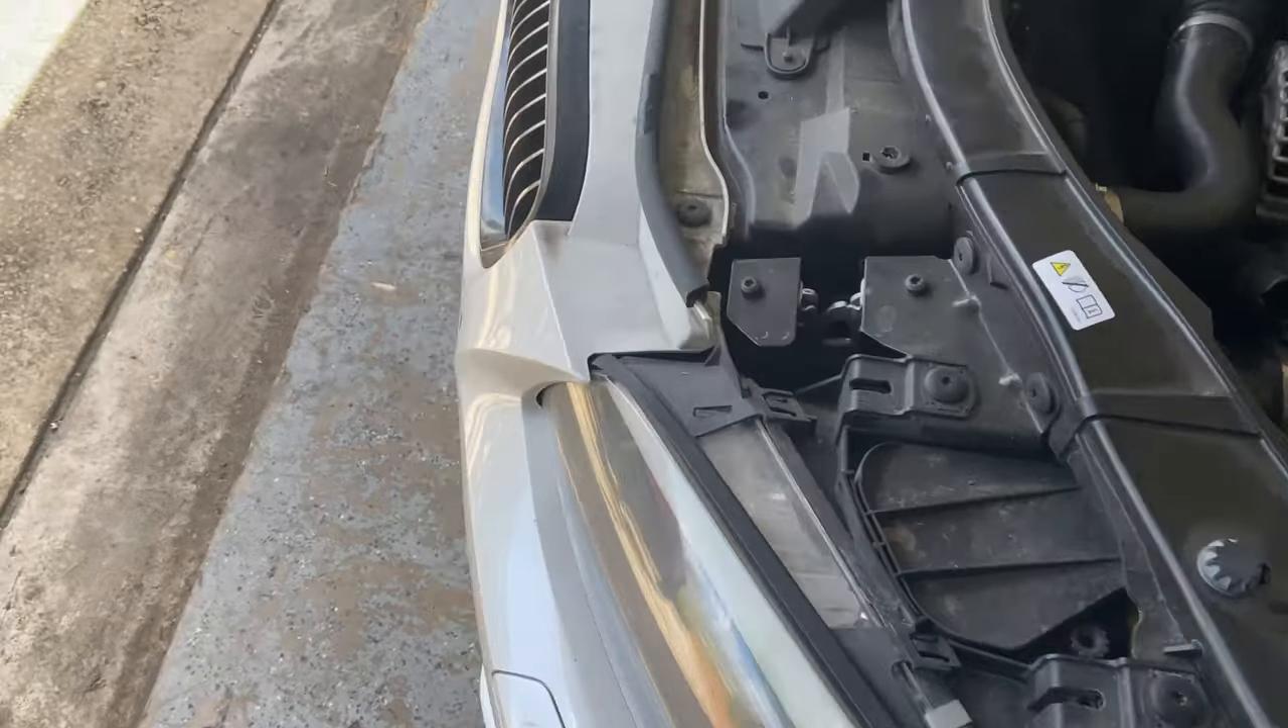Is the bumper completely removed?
No.